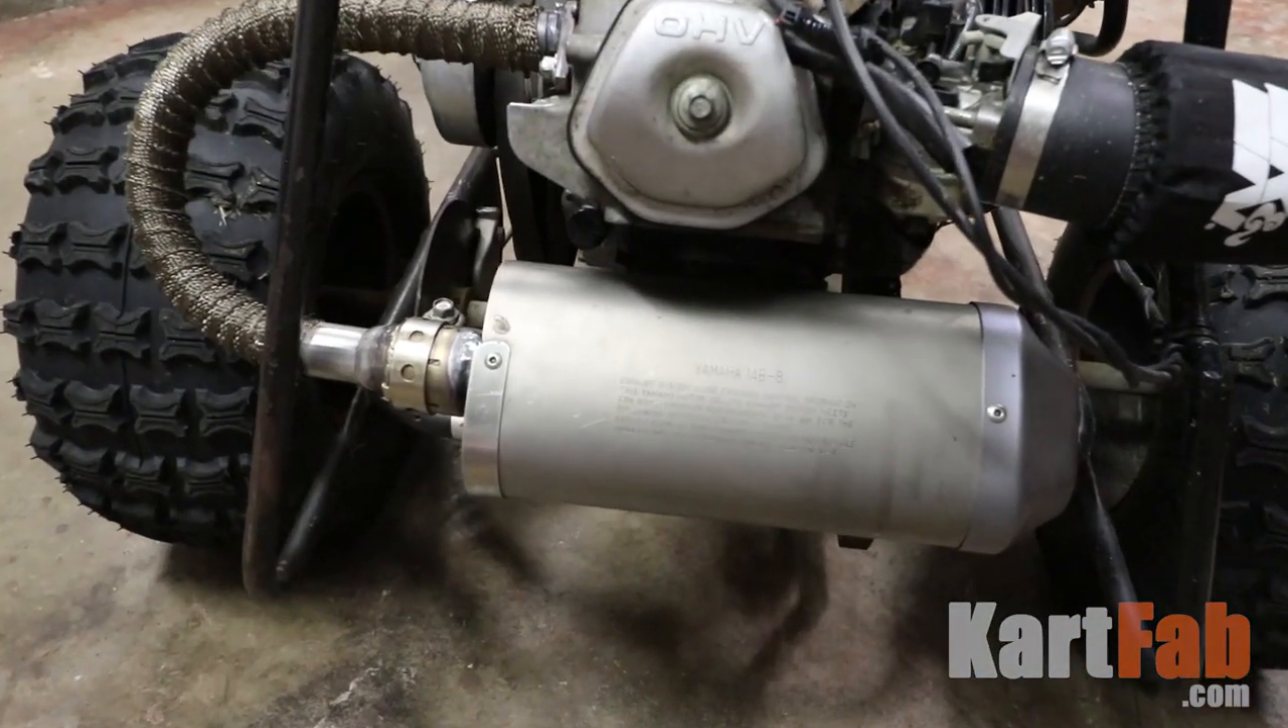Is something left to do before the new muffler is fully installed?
No.